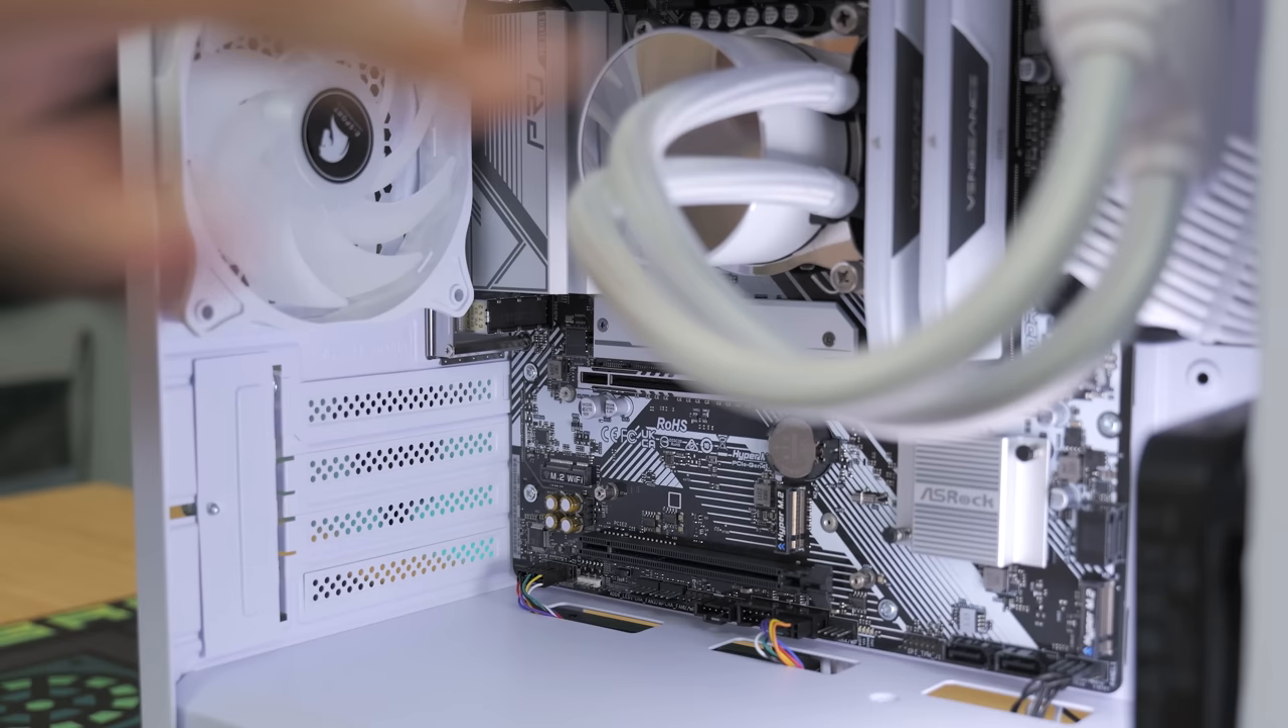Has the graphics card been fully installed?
No.